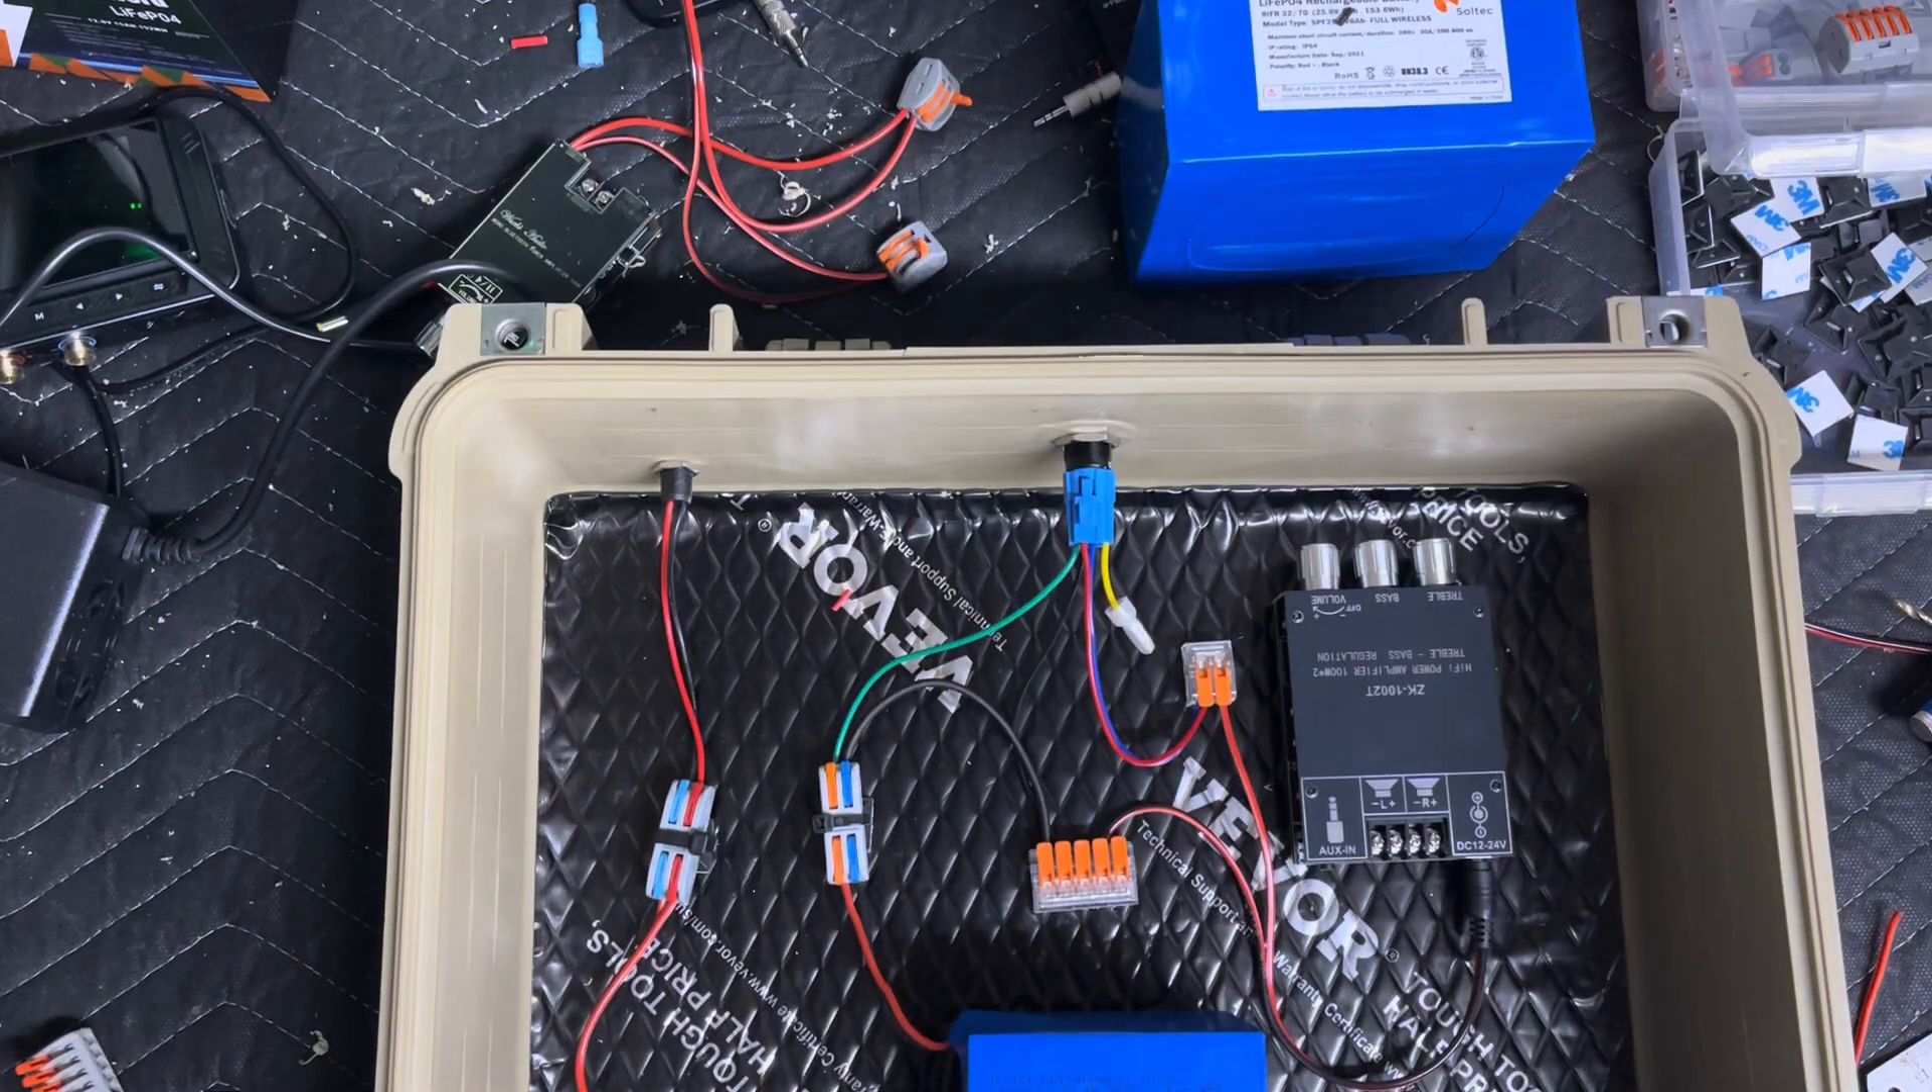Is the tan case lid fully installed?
No.